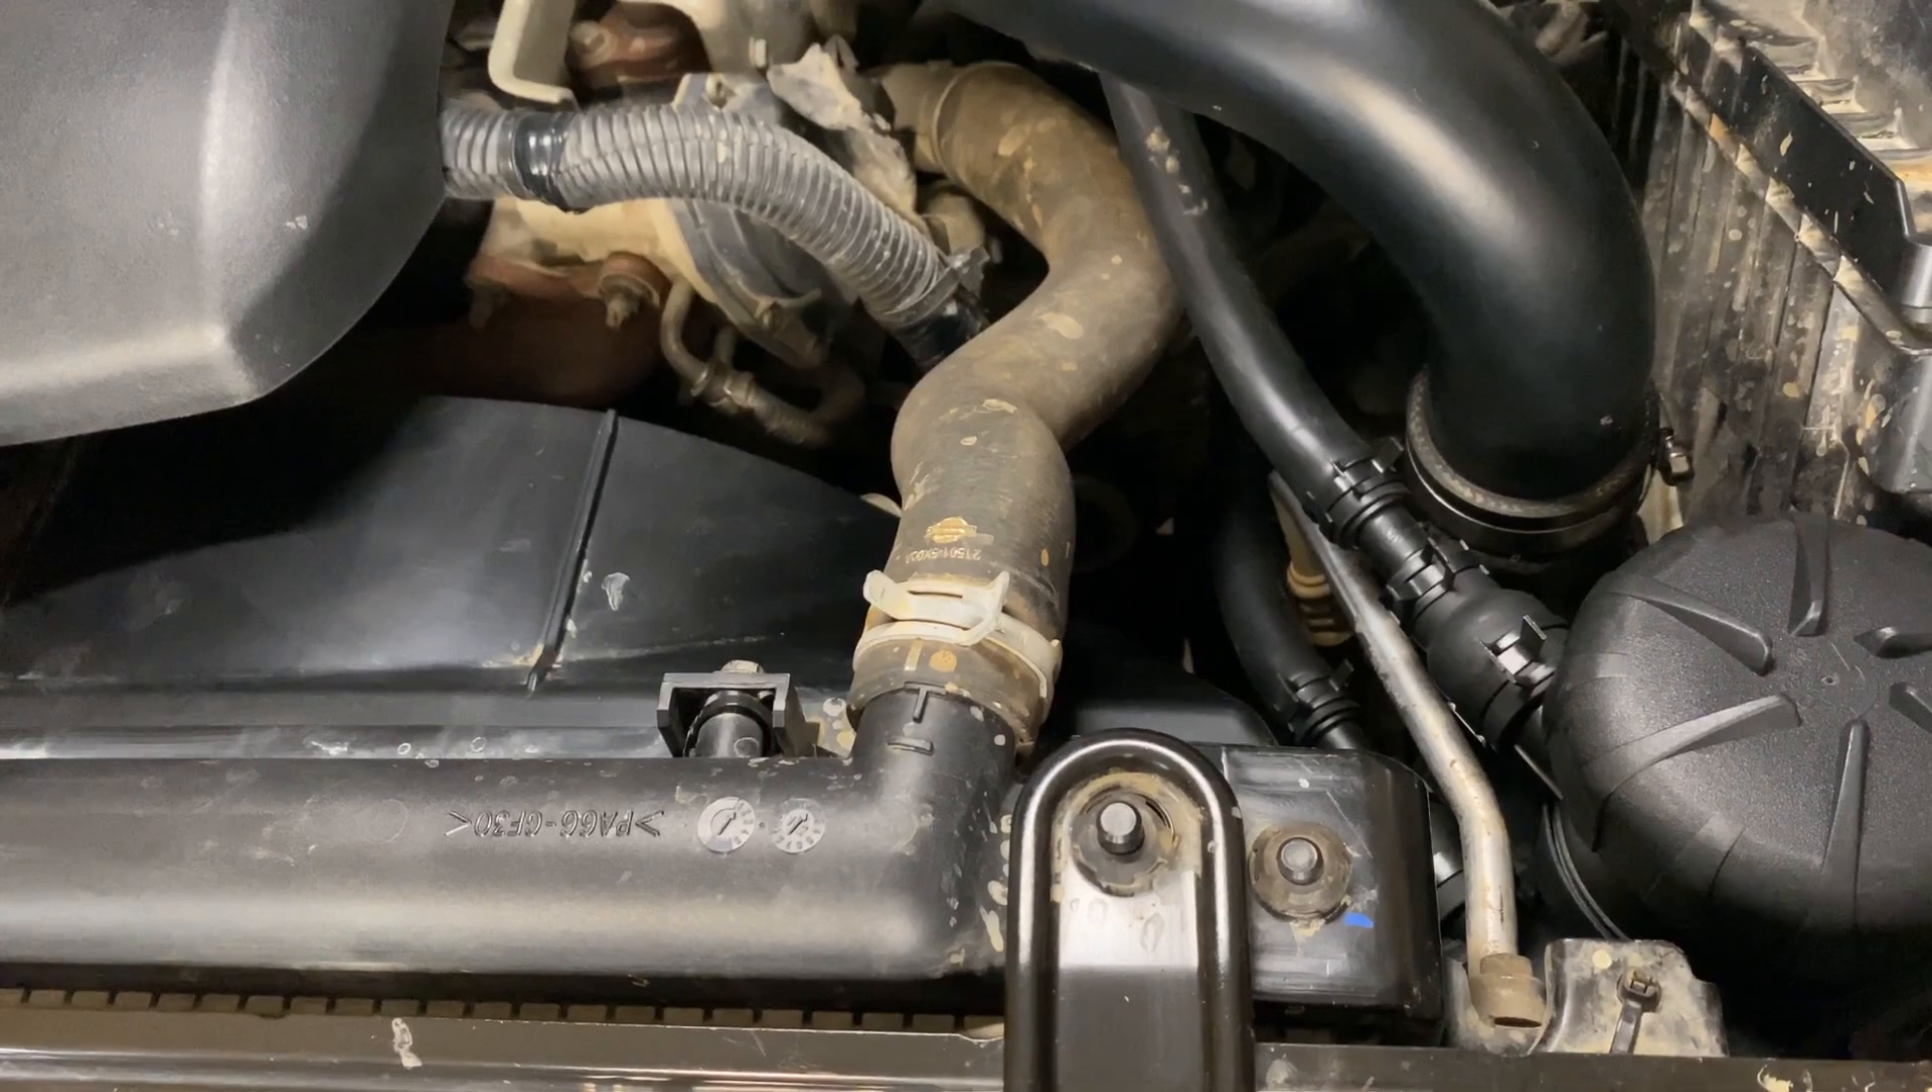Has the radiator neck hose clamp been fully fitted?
Yes.